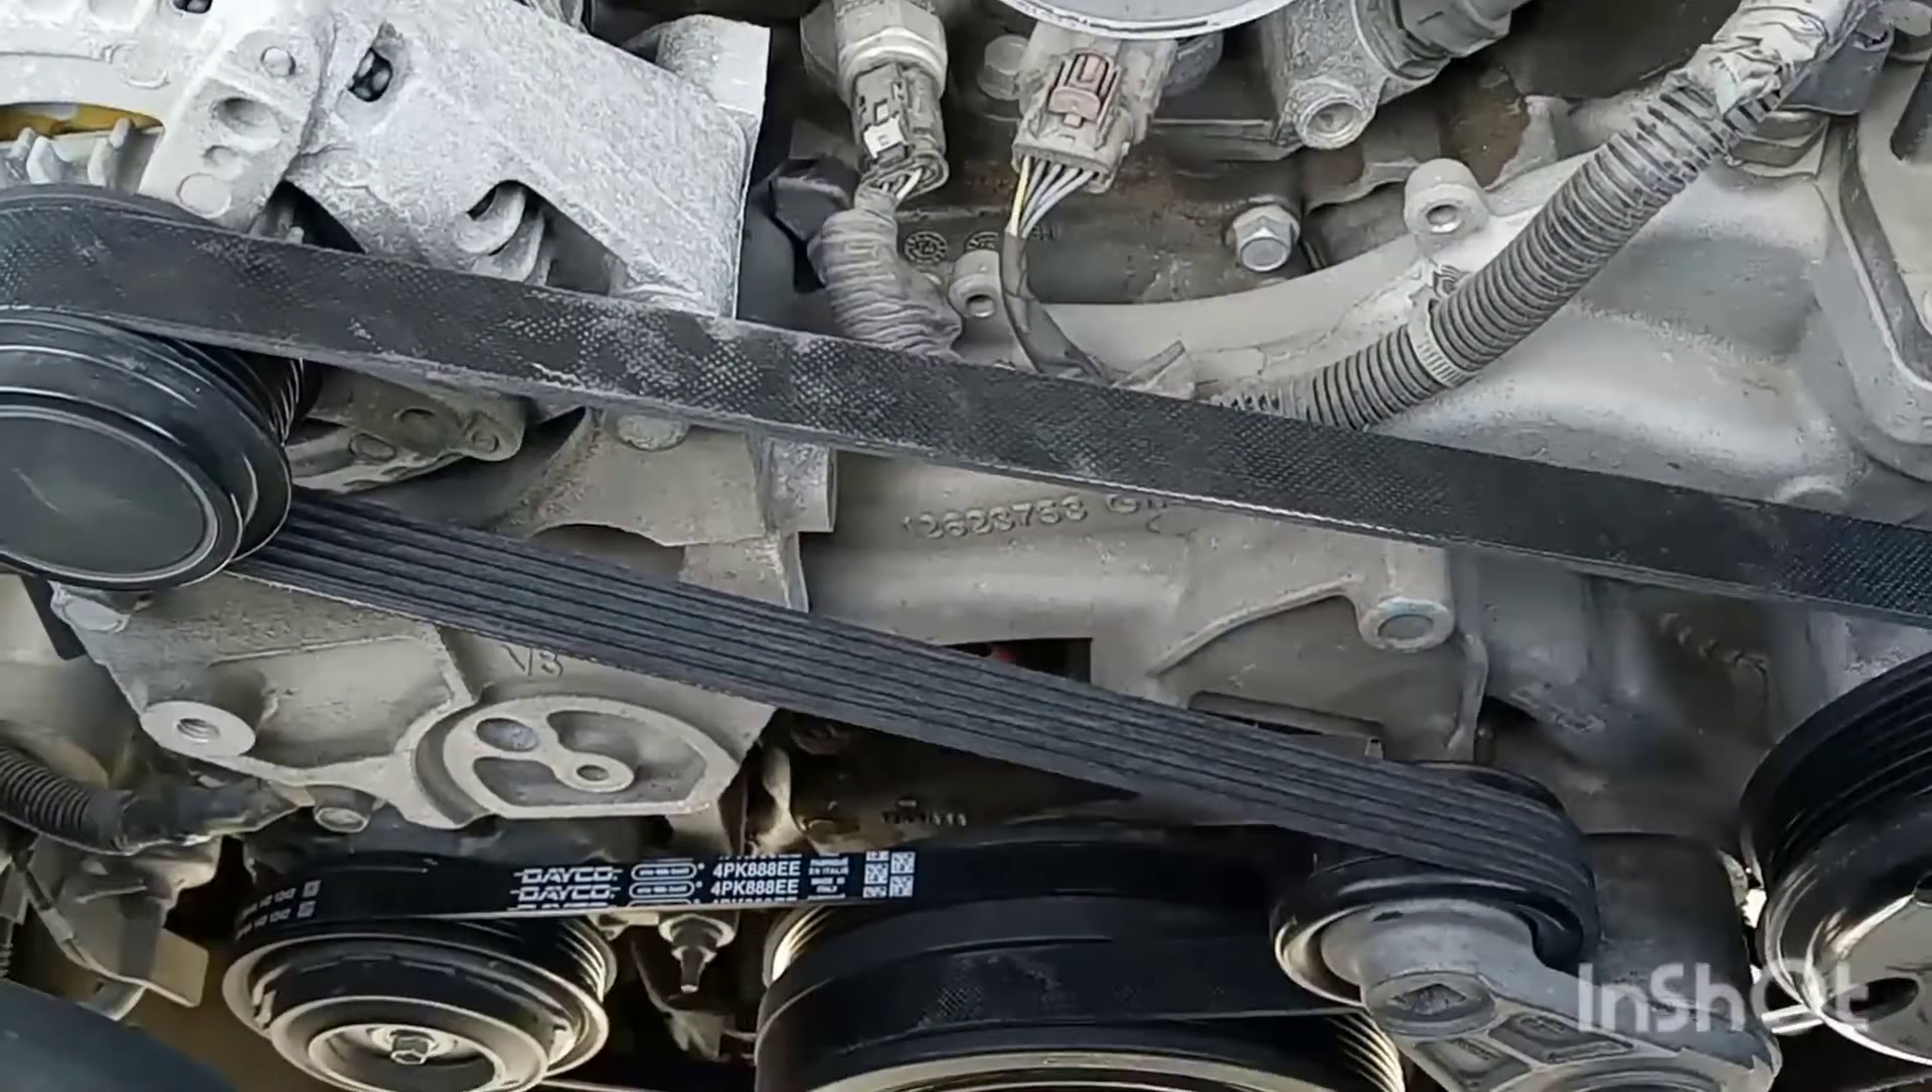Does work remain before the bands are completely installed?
No.